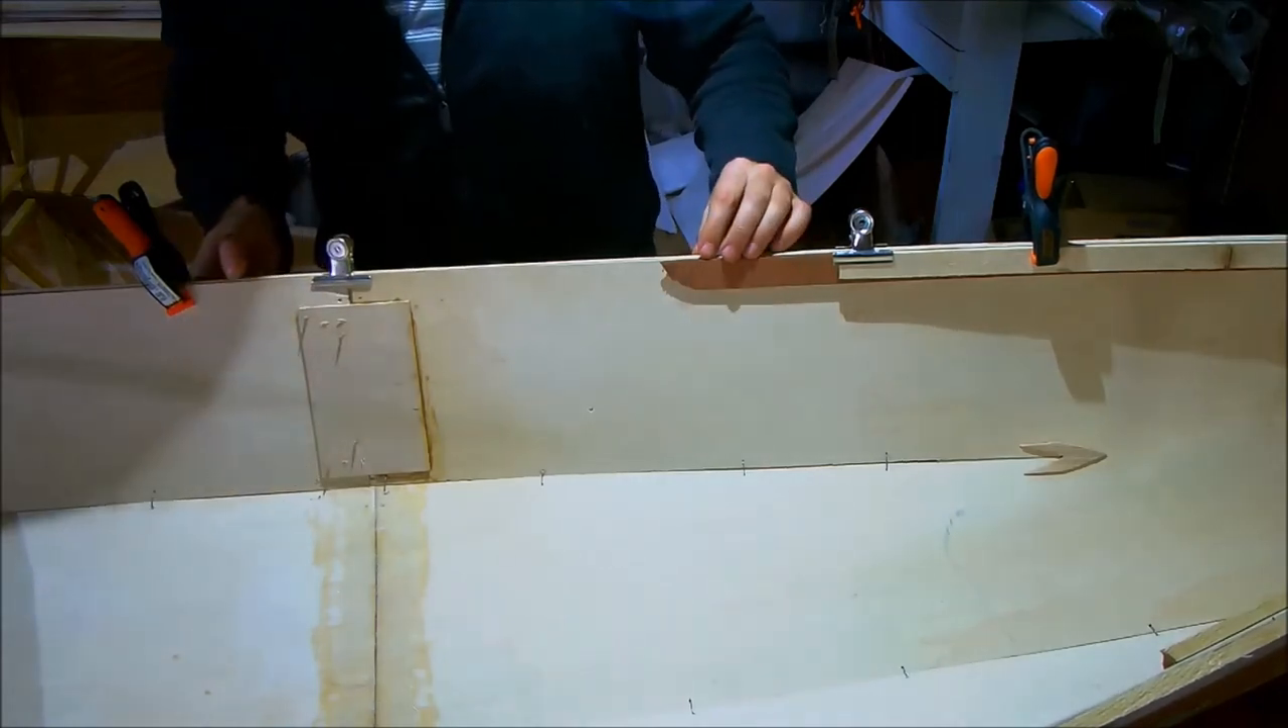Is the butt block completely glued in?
Yes.